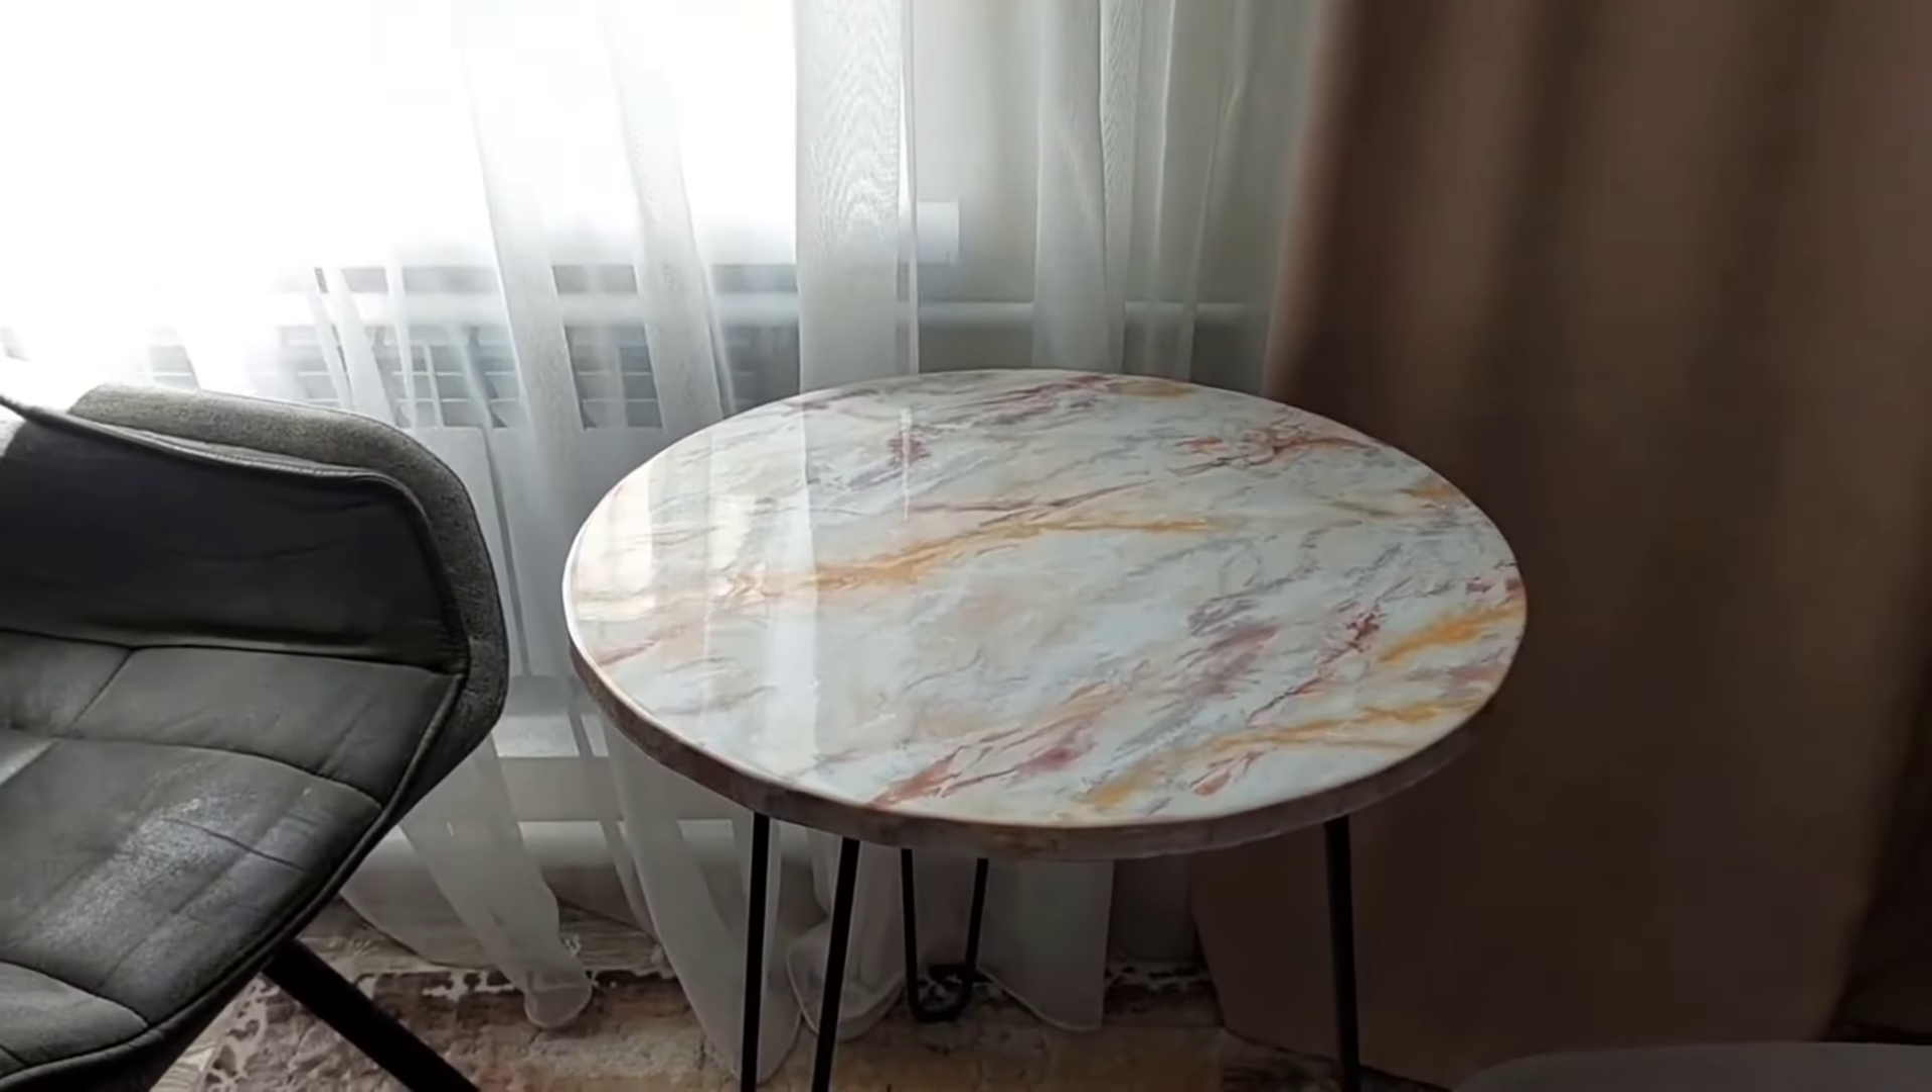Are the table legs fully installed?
Yes.